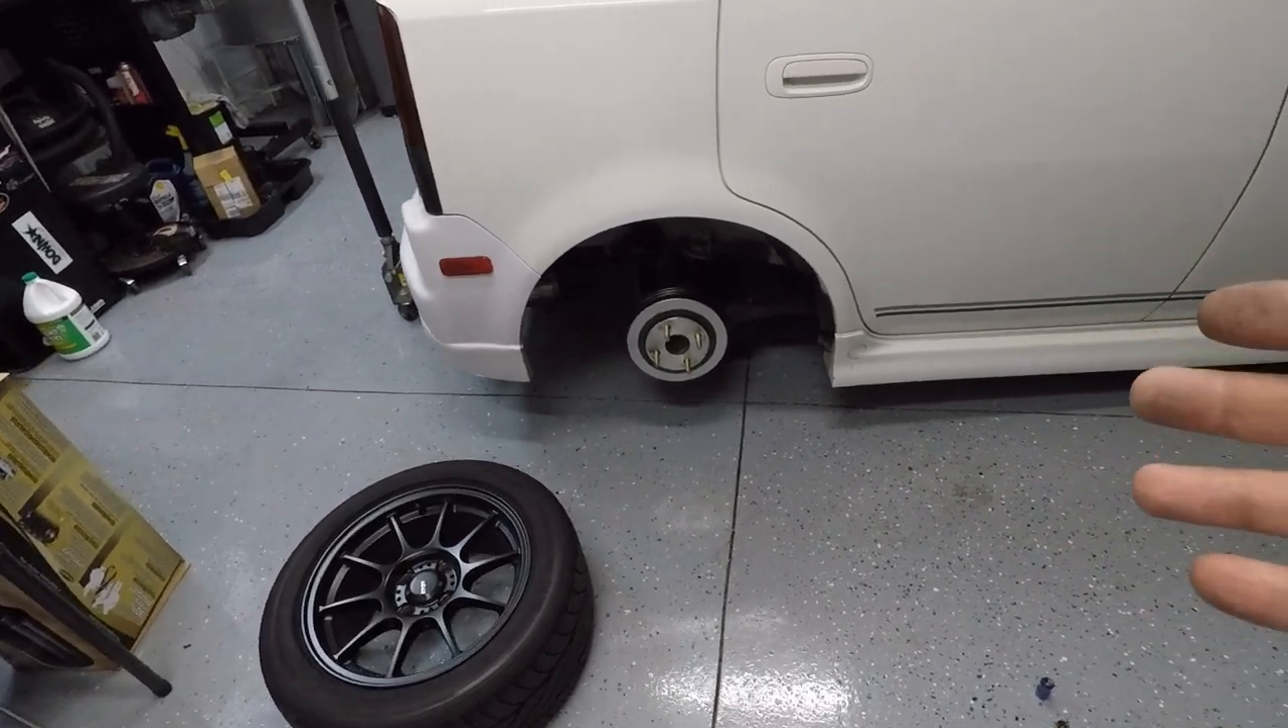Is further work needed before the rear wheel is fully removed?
No.